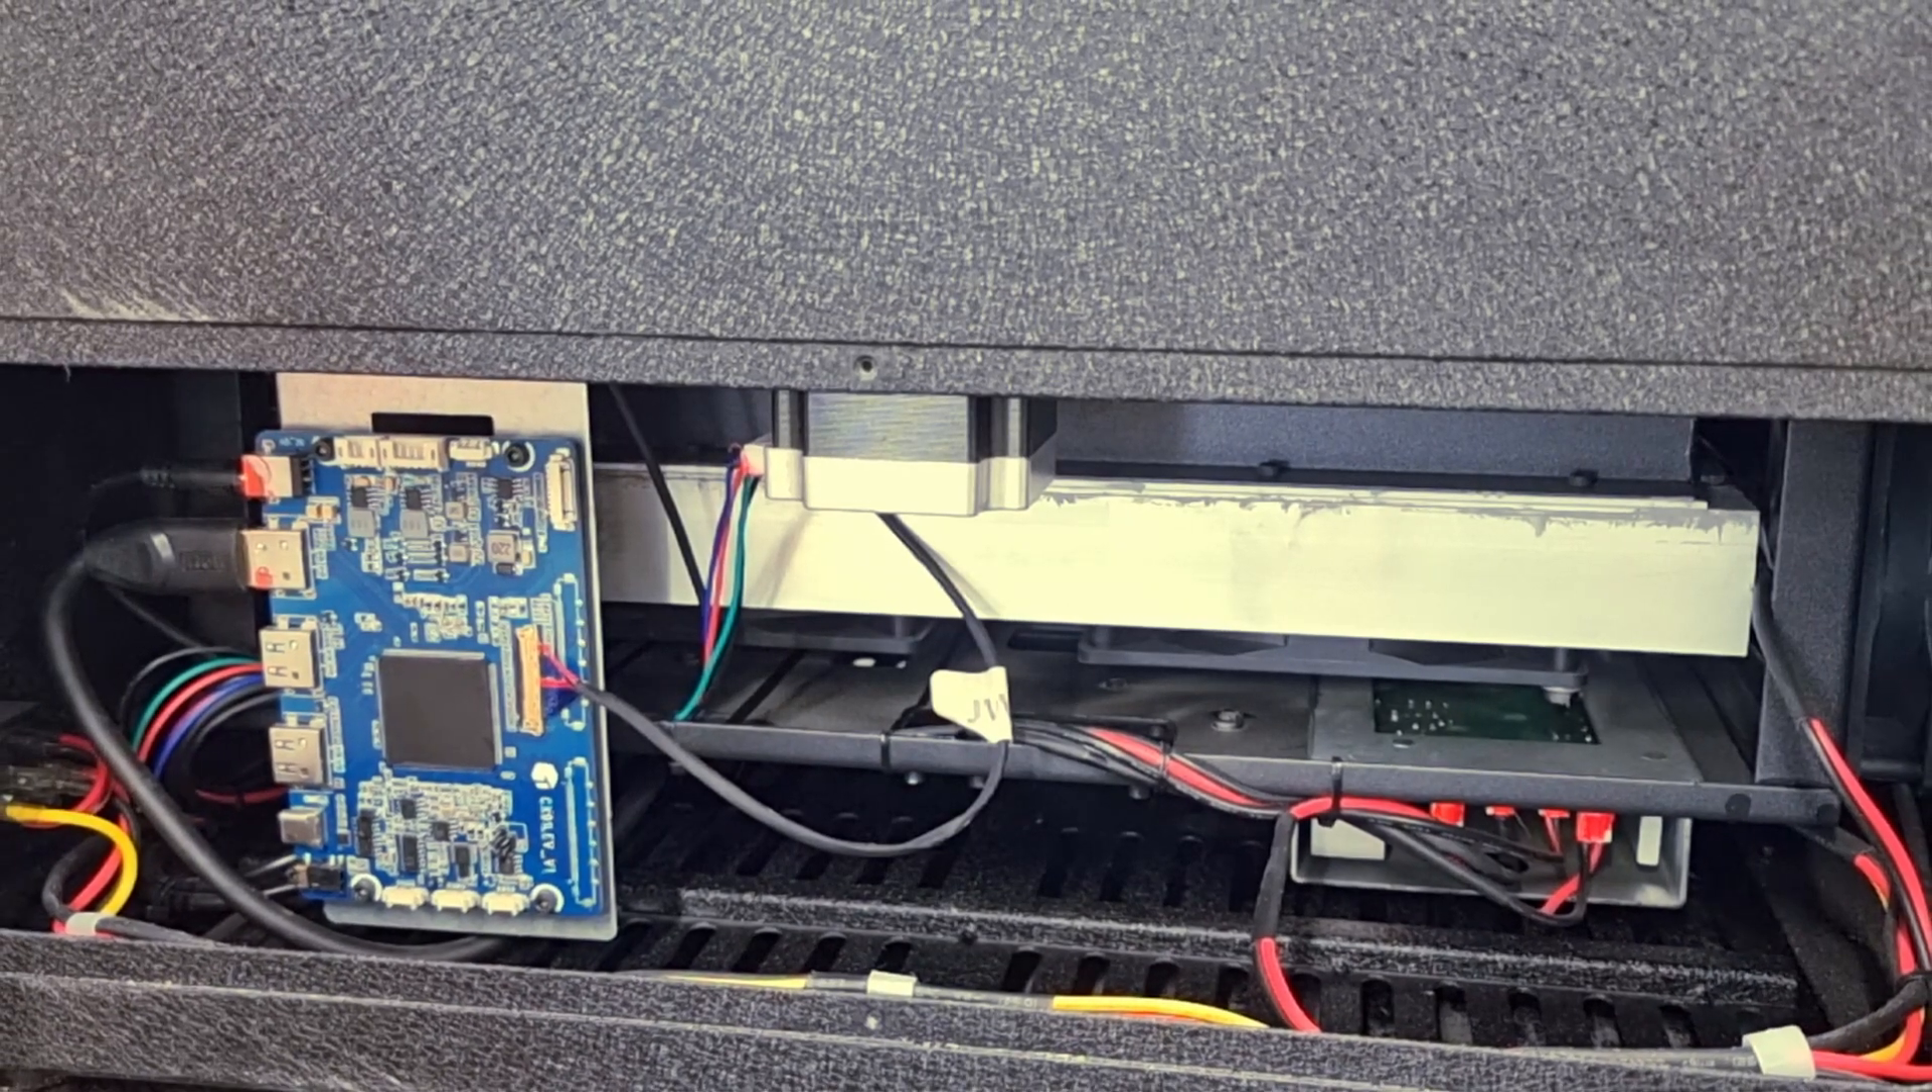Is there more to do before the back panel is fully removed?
No.